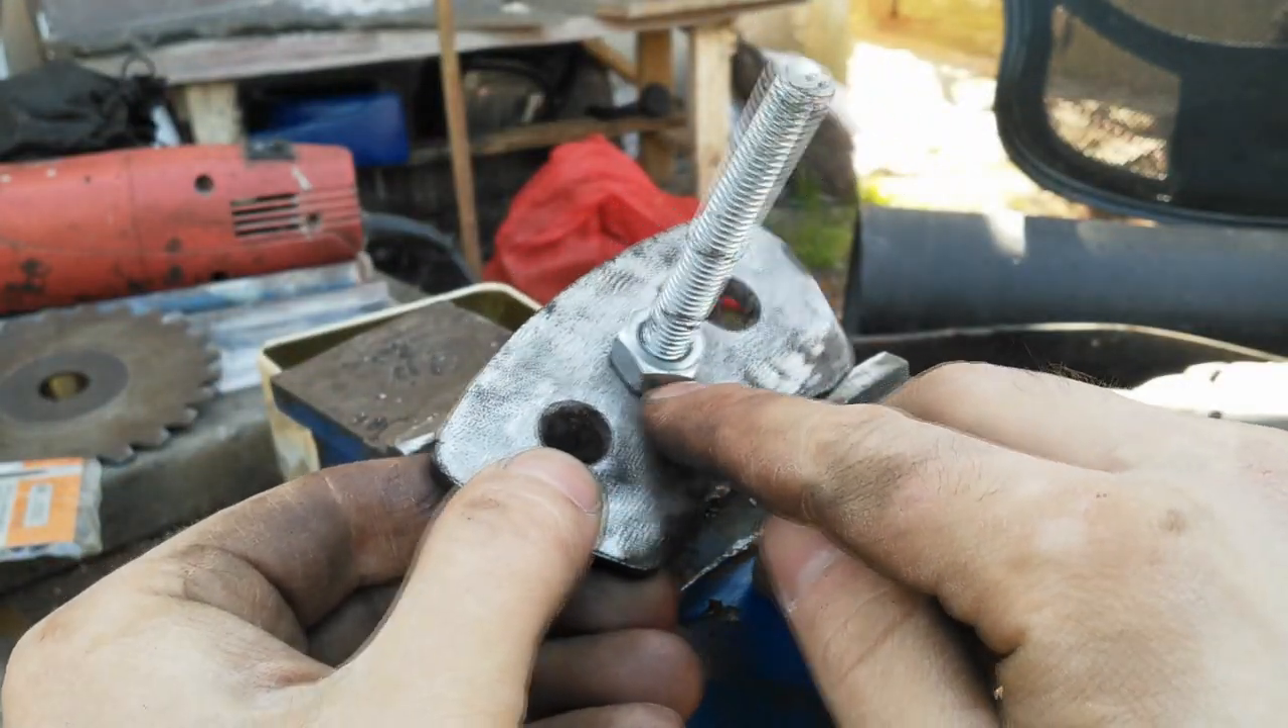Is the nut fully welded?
No.